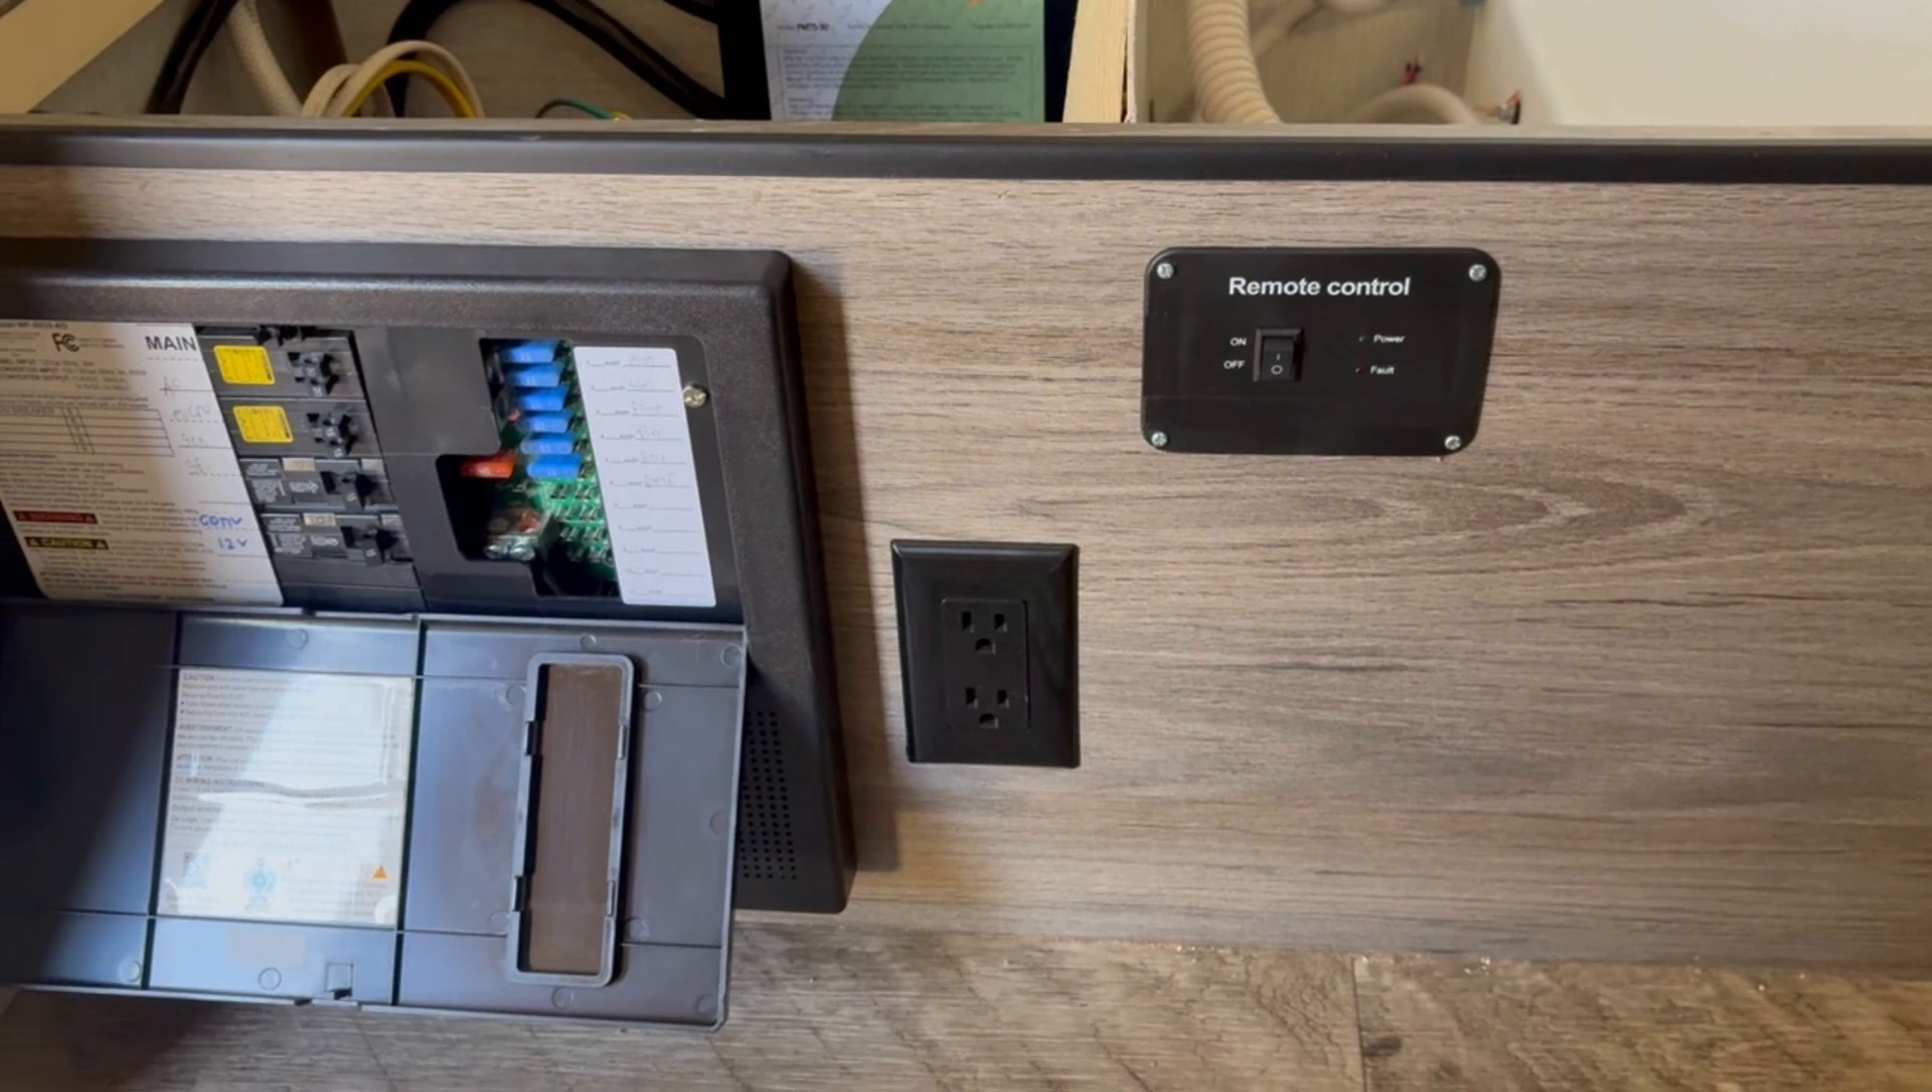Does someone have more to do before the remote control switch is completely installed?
No.